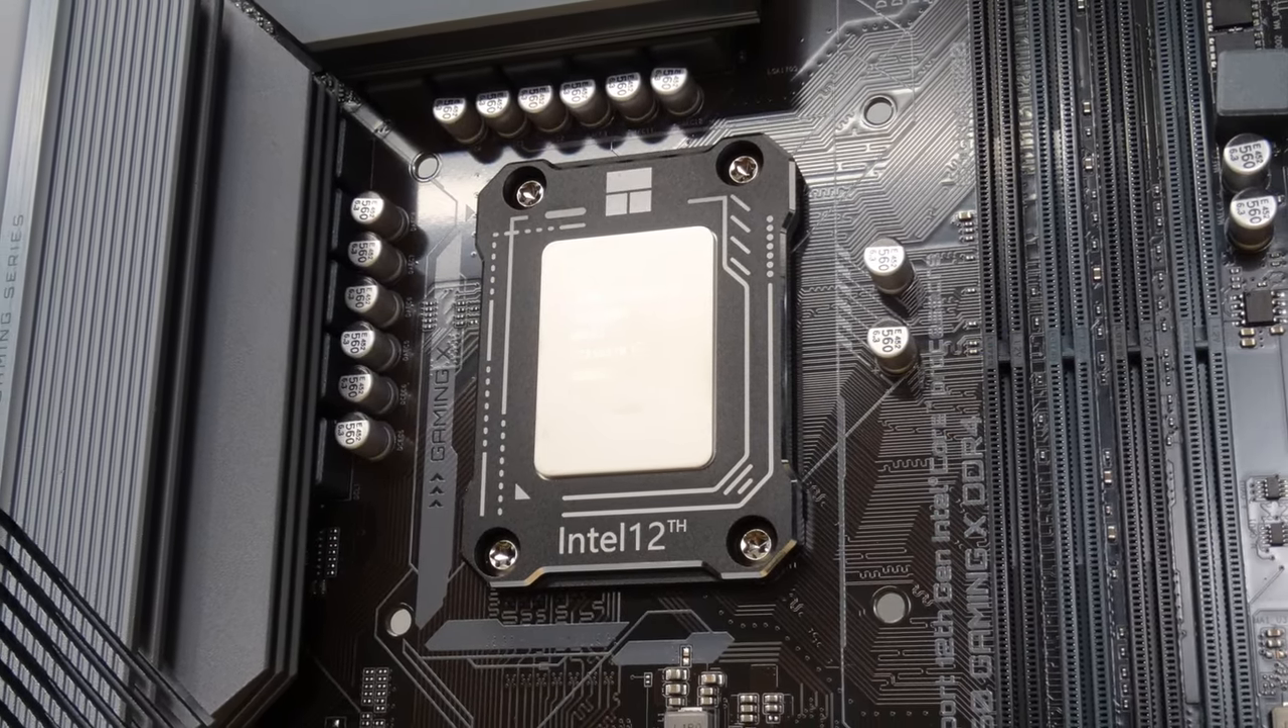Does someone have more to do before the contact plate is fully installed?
No.